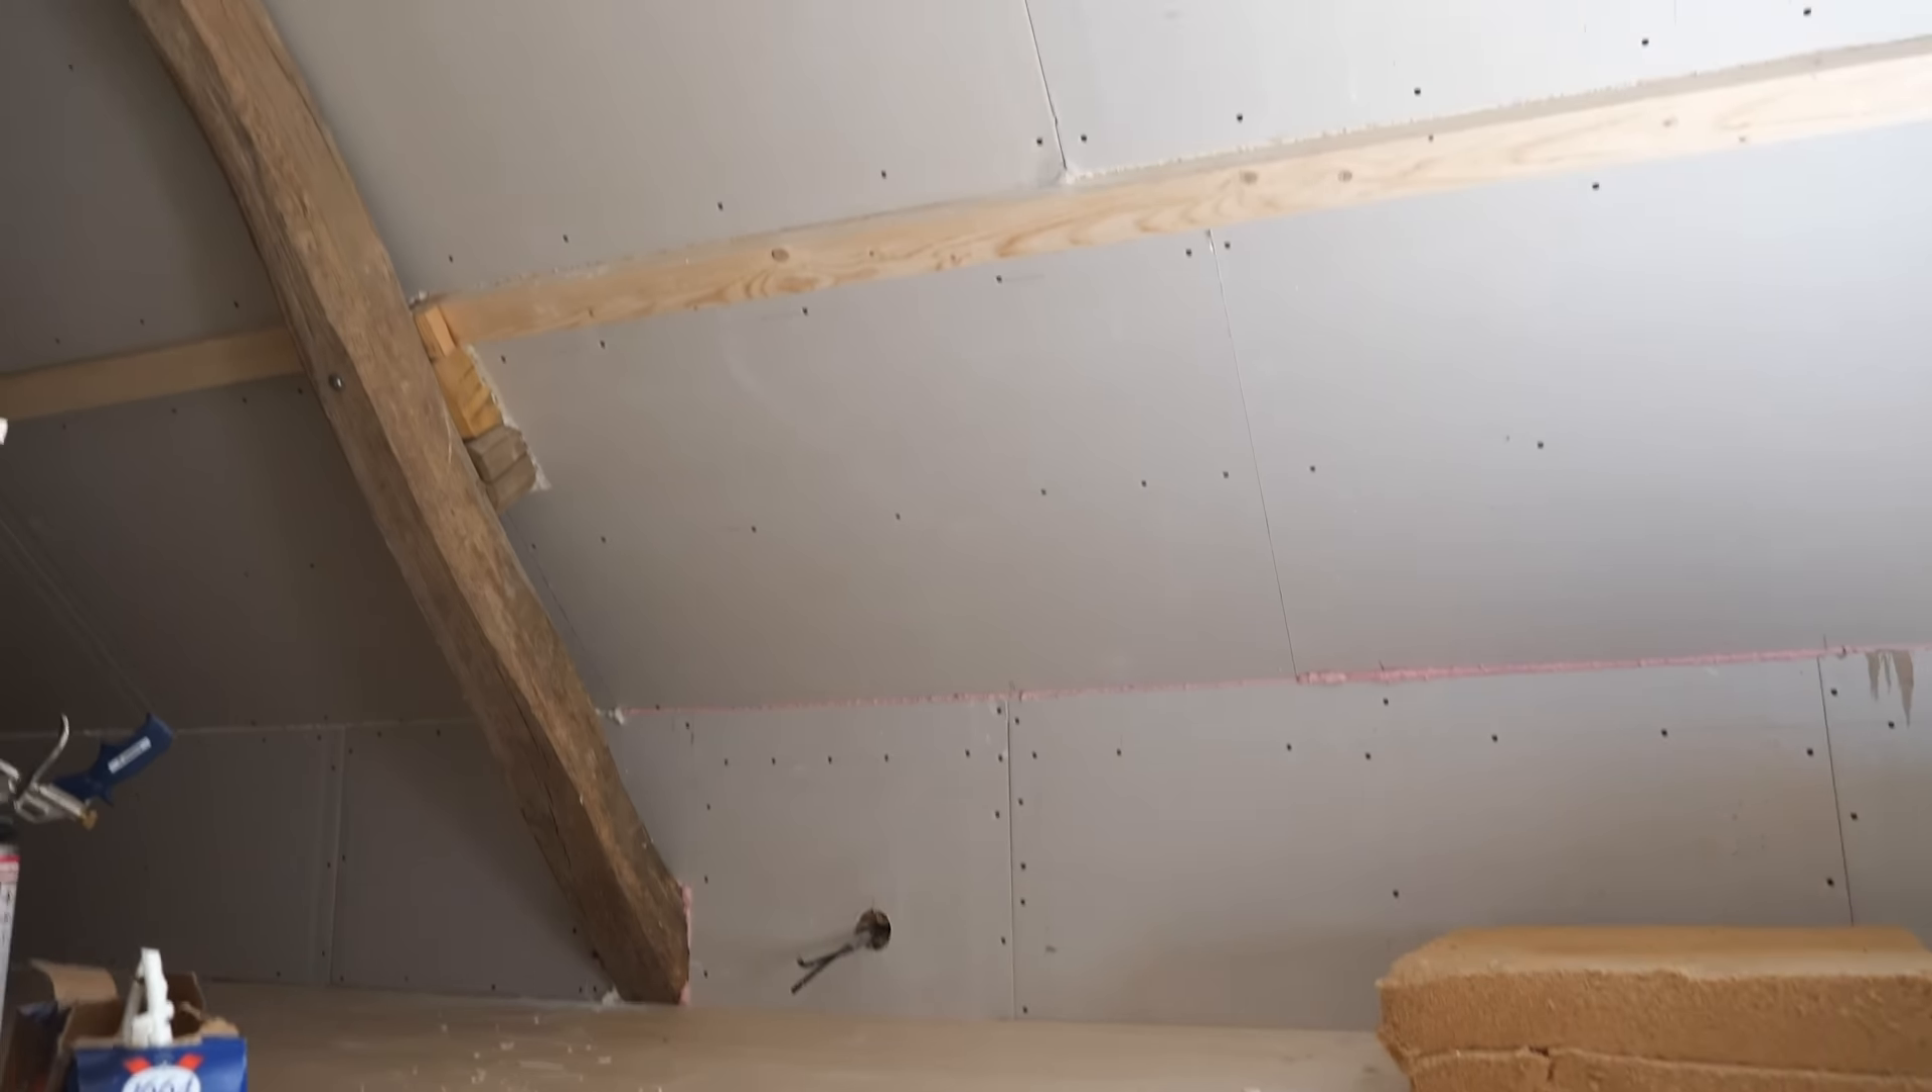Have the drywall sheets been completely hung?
Yes.